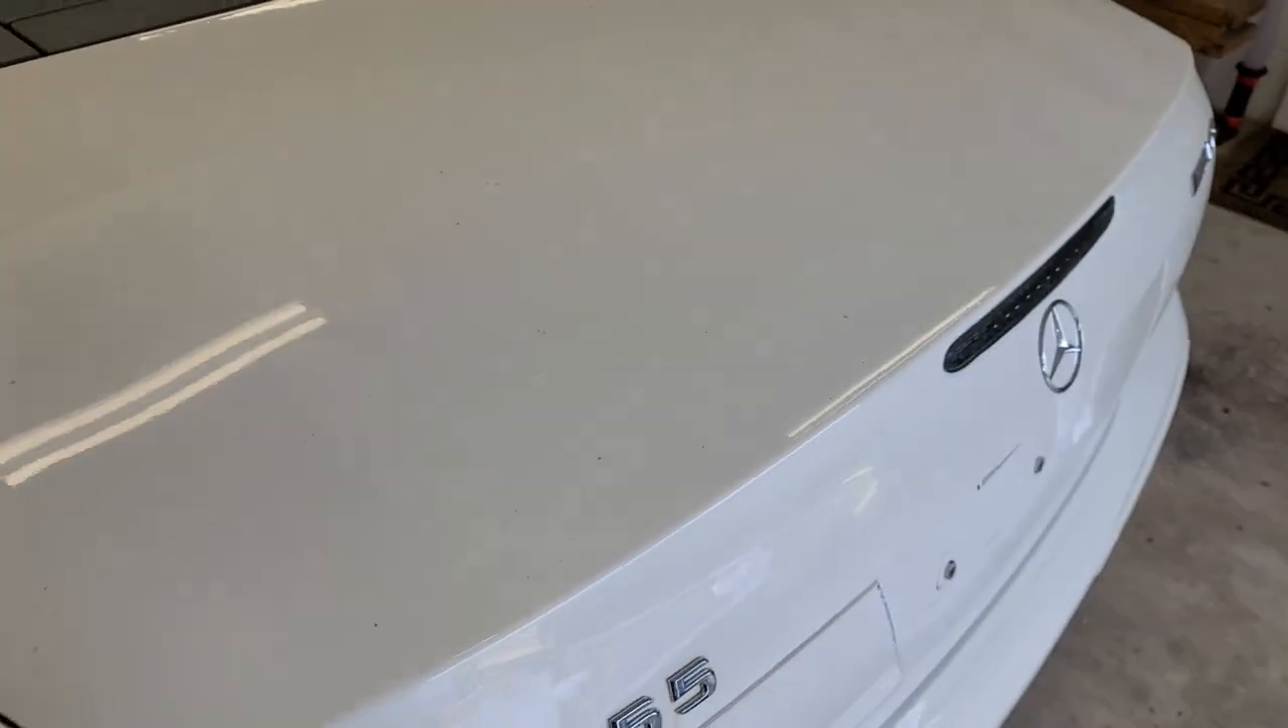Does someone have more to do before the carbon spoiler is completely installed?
Yes.